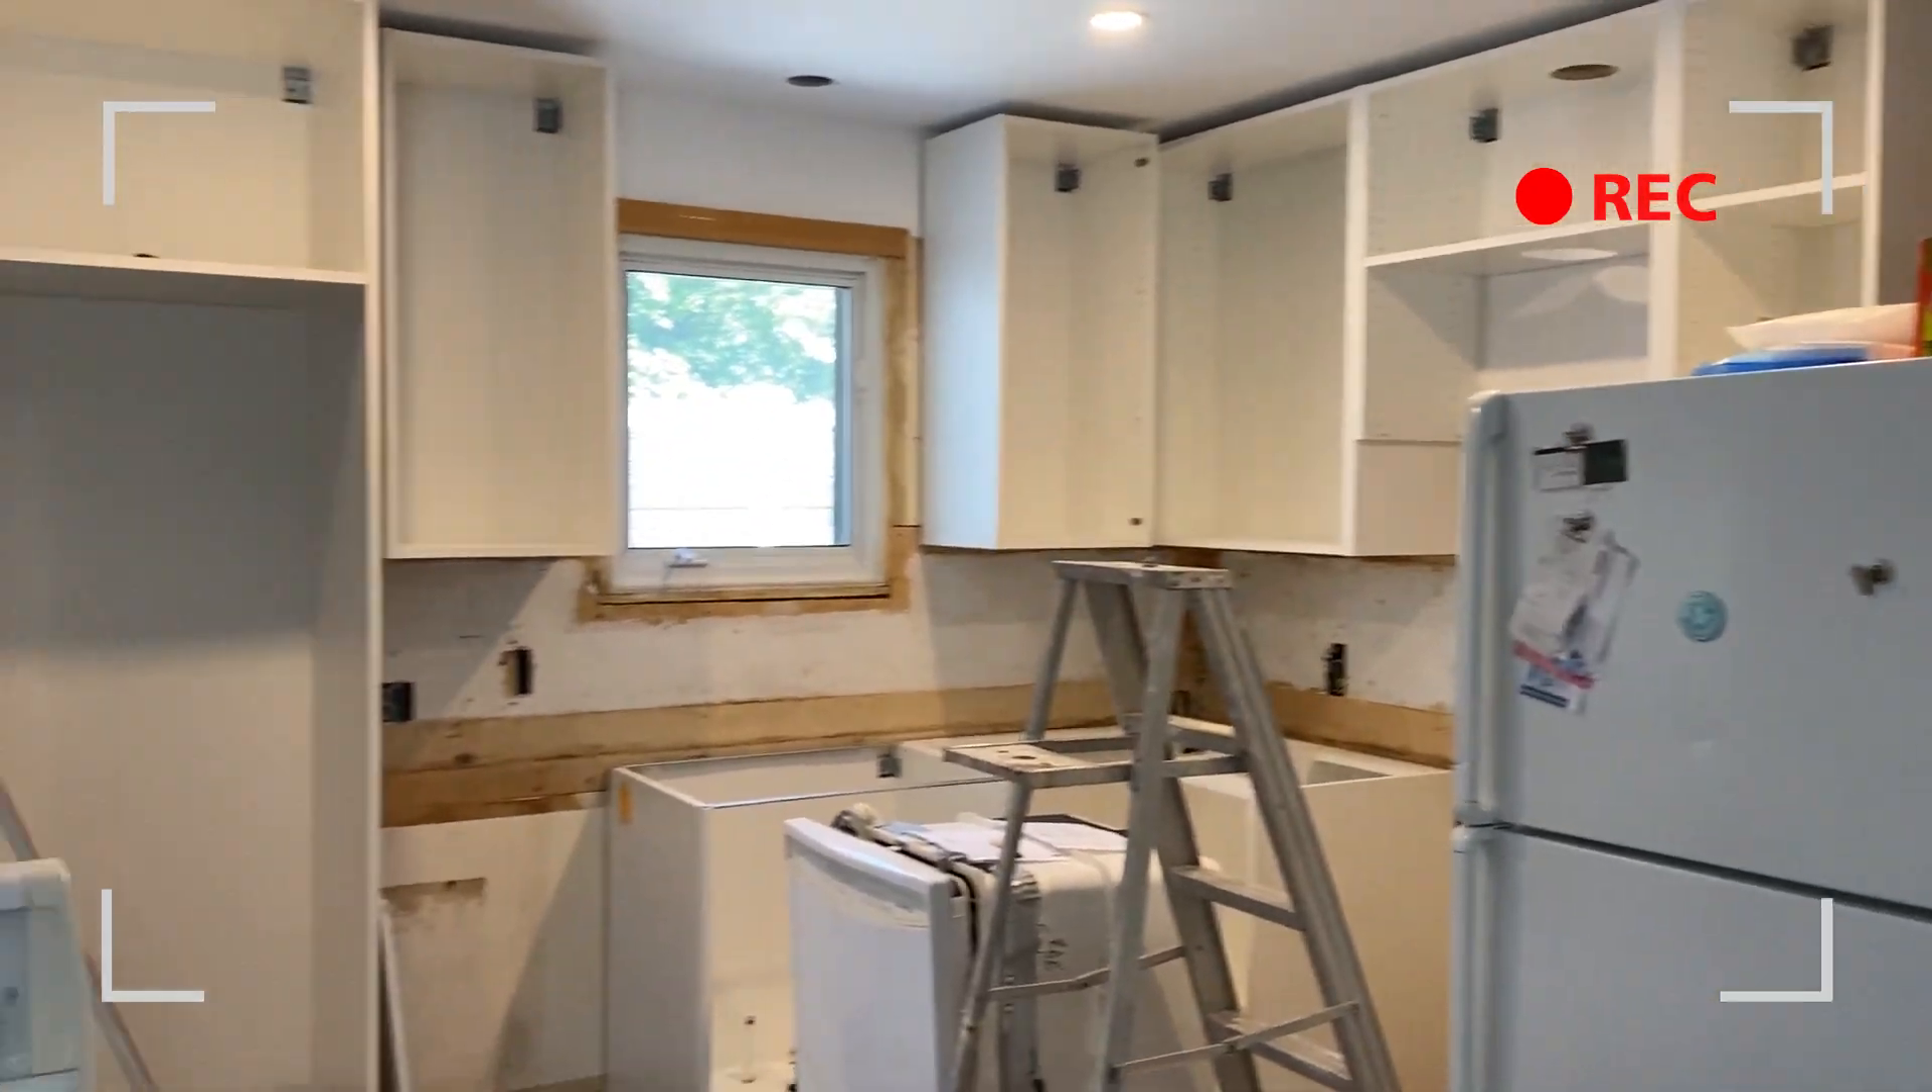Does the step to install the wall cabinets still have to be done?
No.